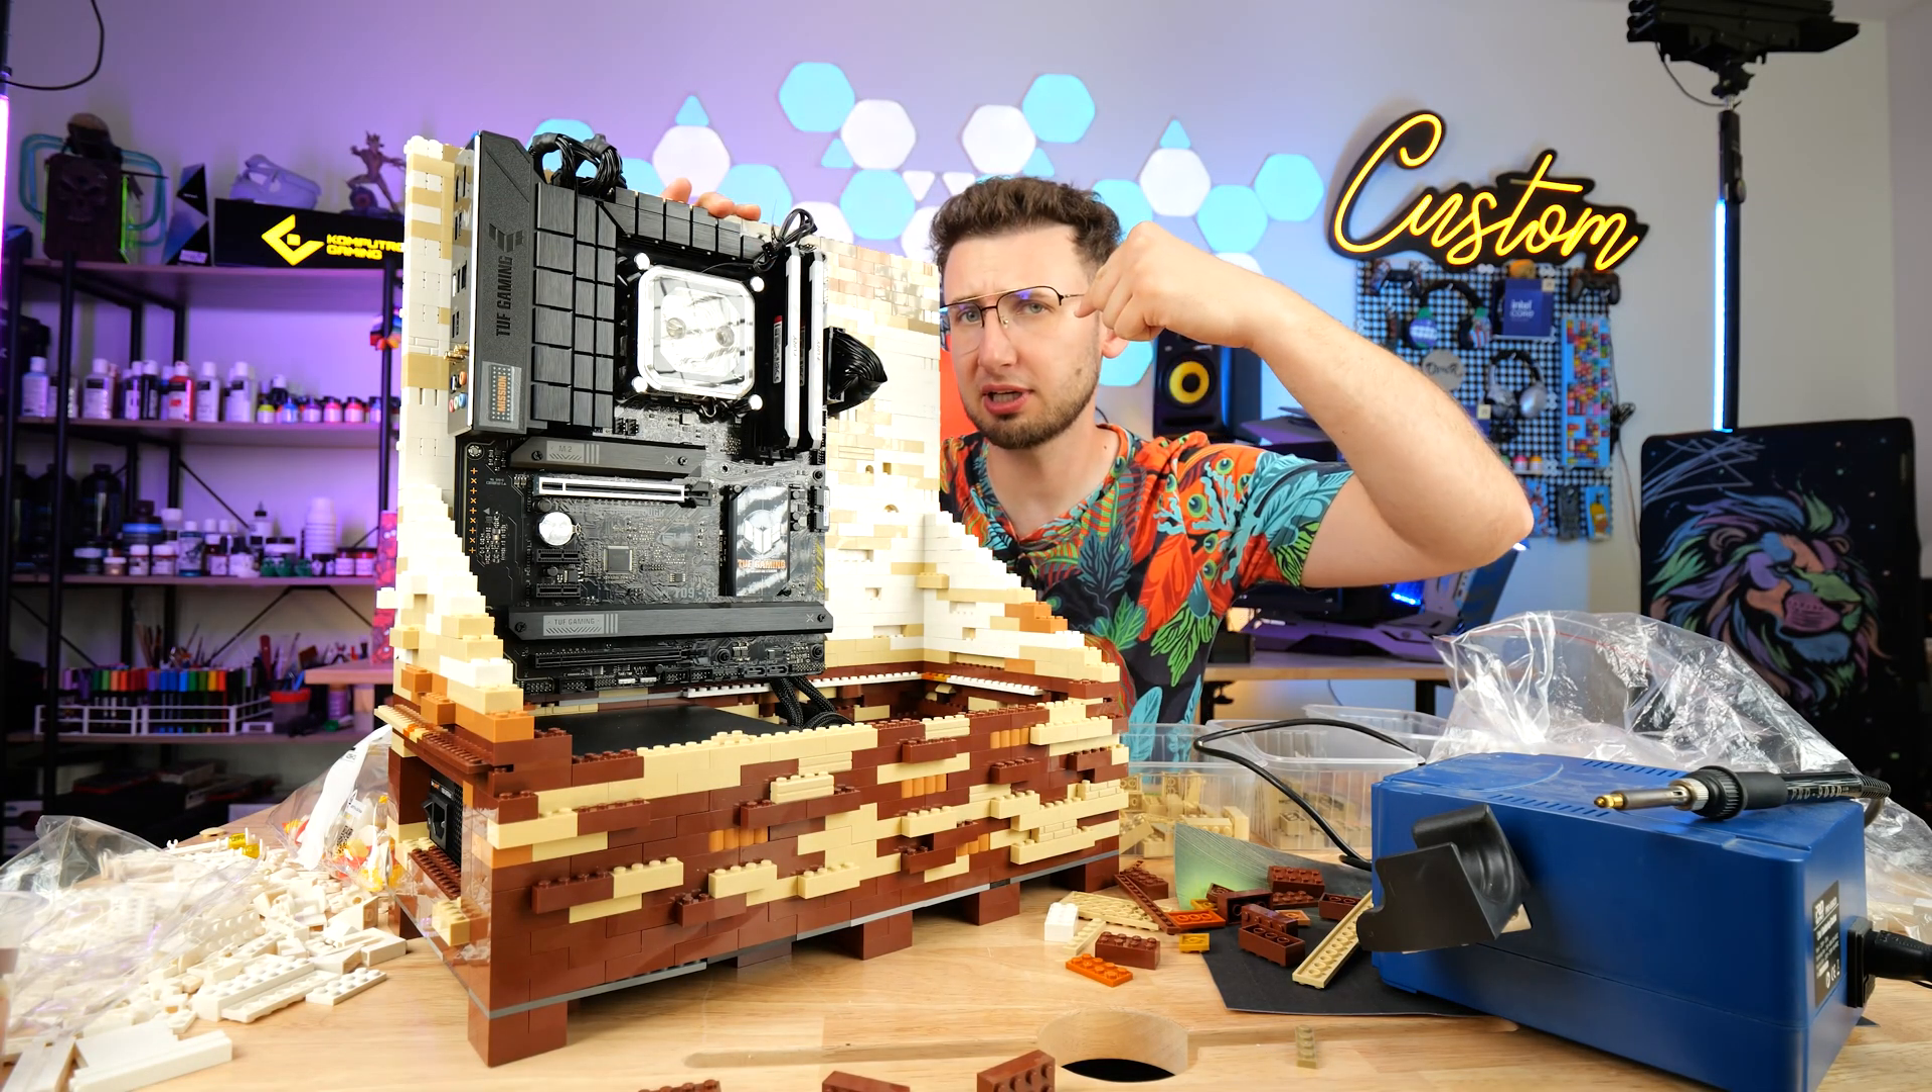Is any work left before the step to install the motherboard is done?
No.